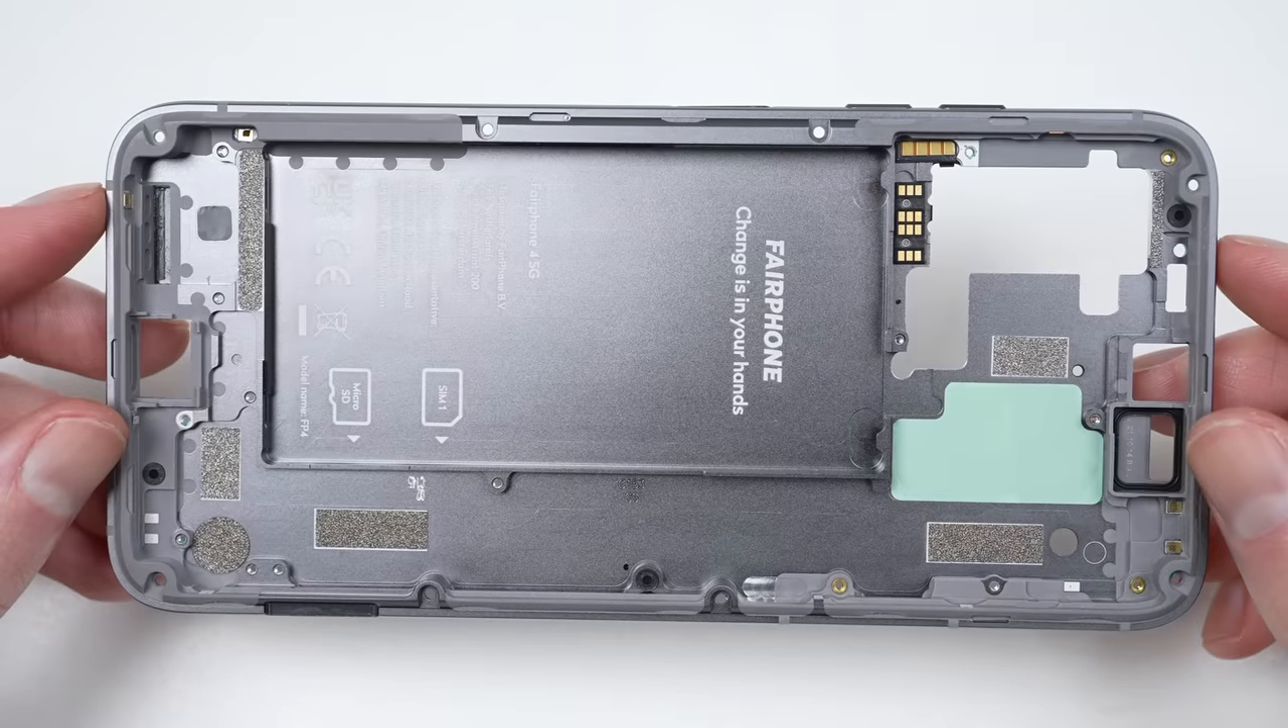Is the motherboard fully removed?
Yes.